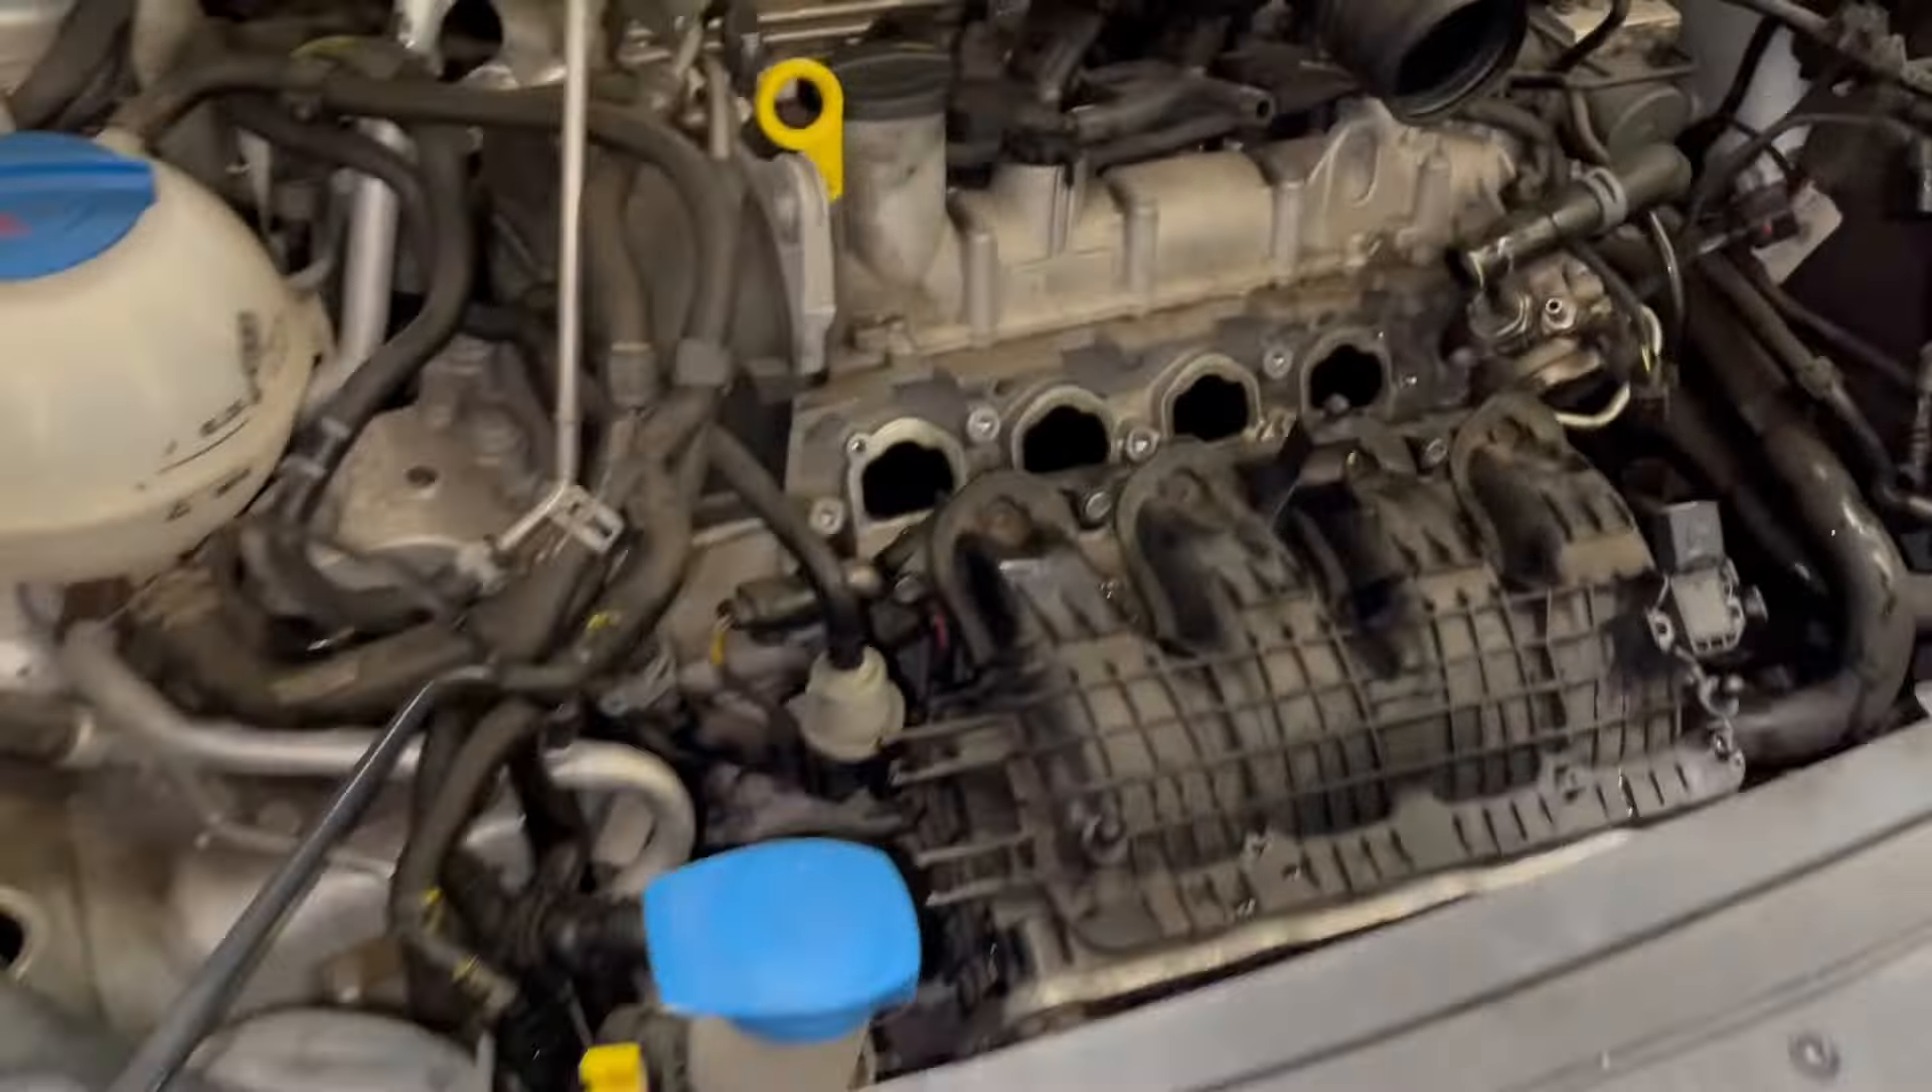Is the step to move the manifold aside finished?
Yes.